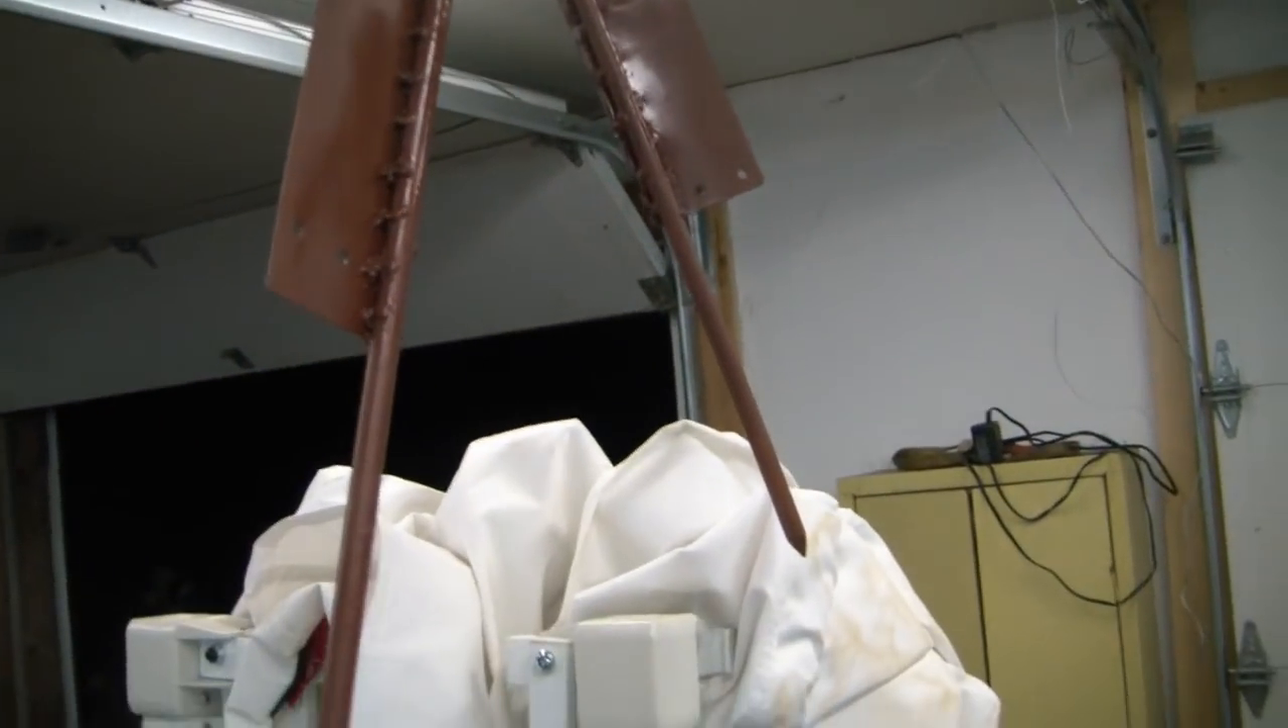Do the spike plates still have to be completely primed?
No.